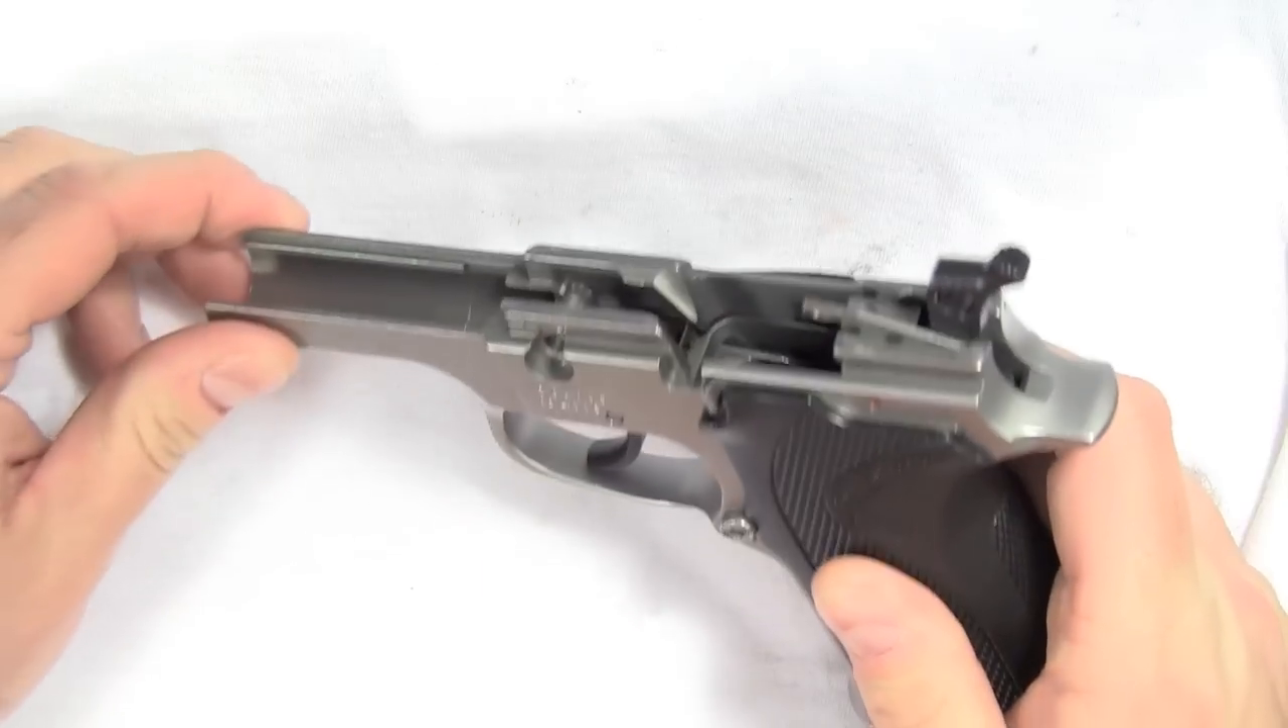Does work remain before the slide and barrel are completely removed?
No.